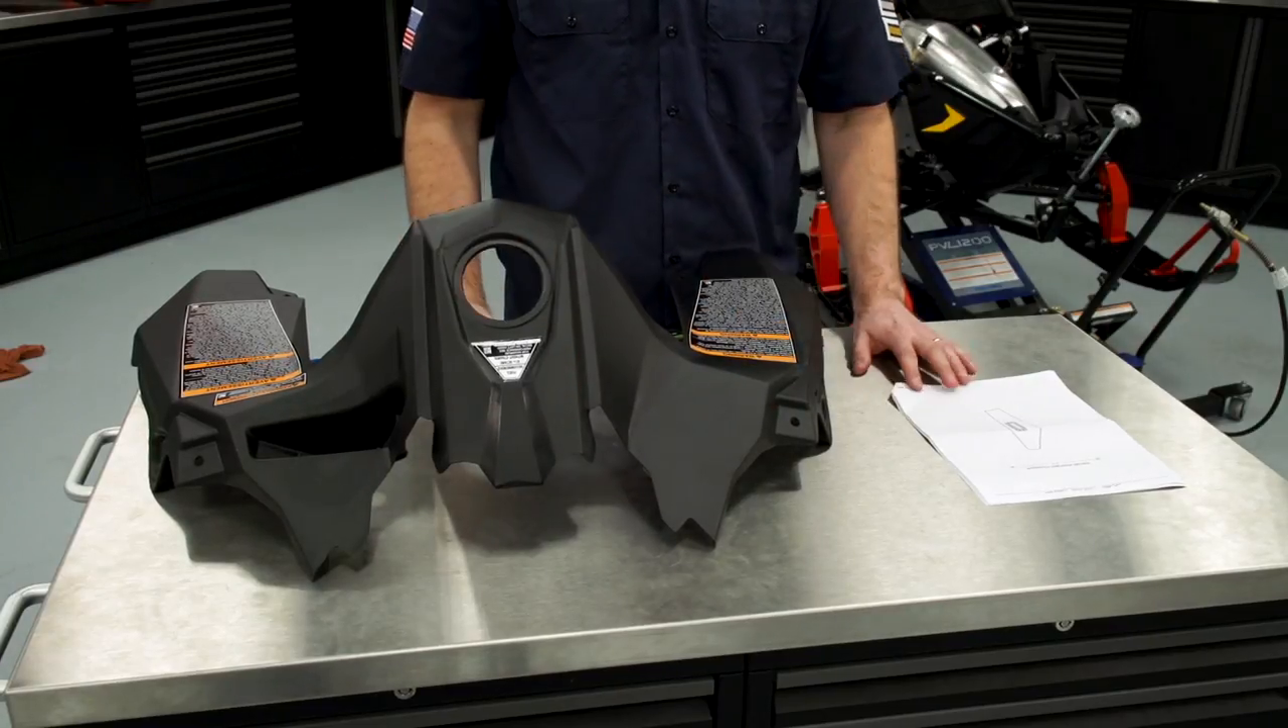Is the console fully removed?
Yes.